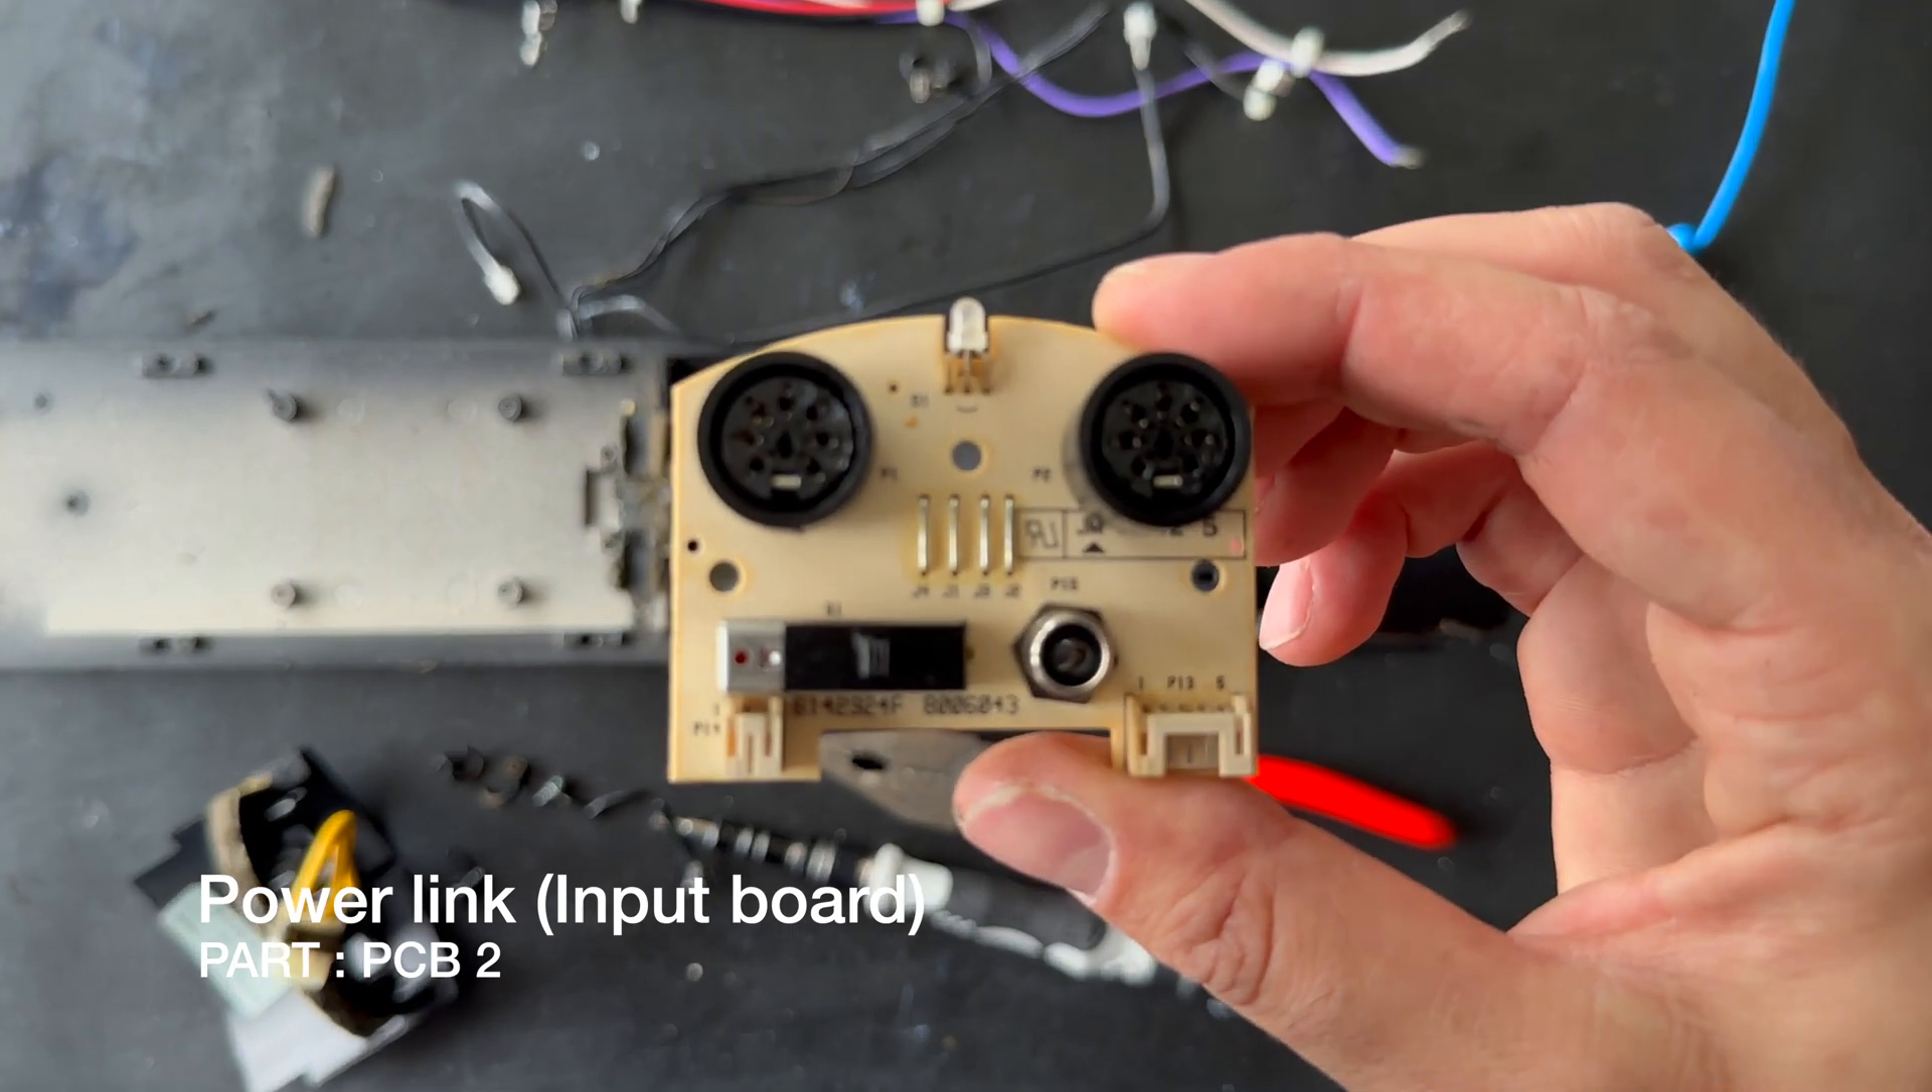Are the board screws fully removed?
Yes.